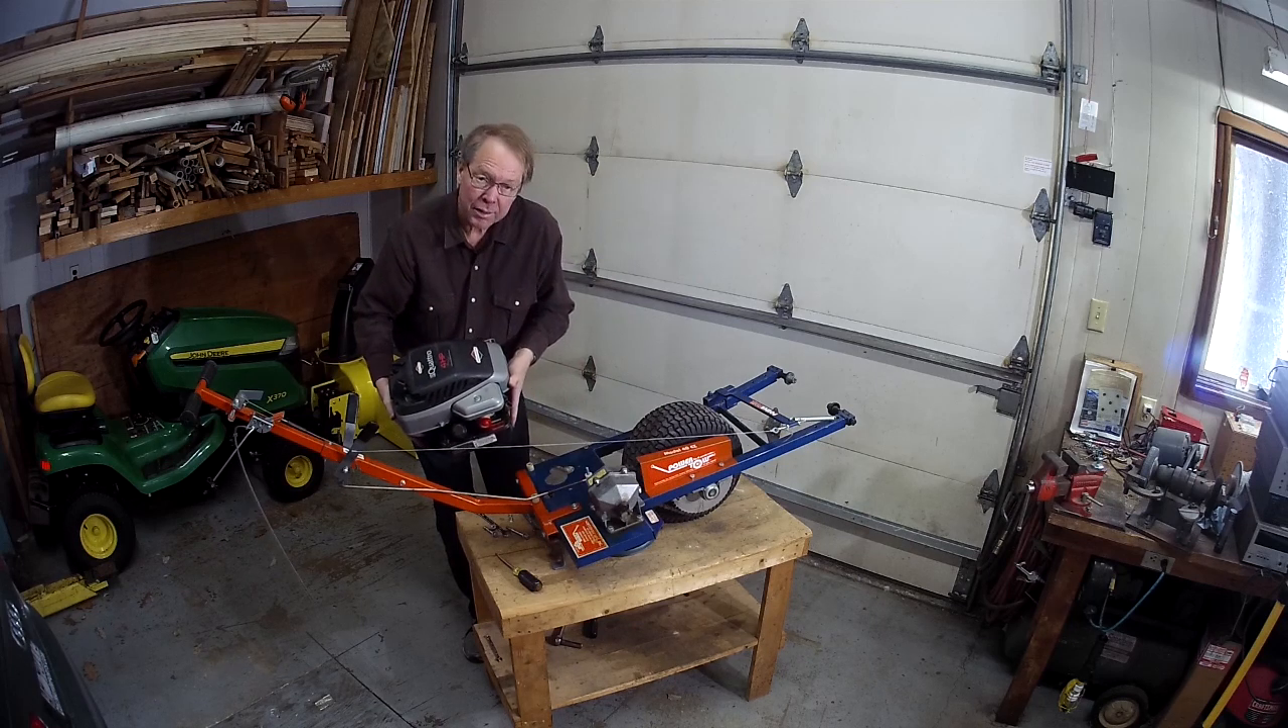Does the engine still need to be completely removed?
No.